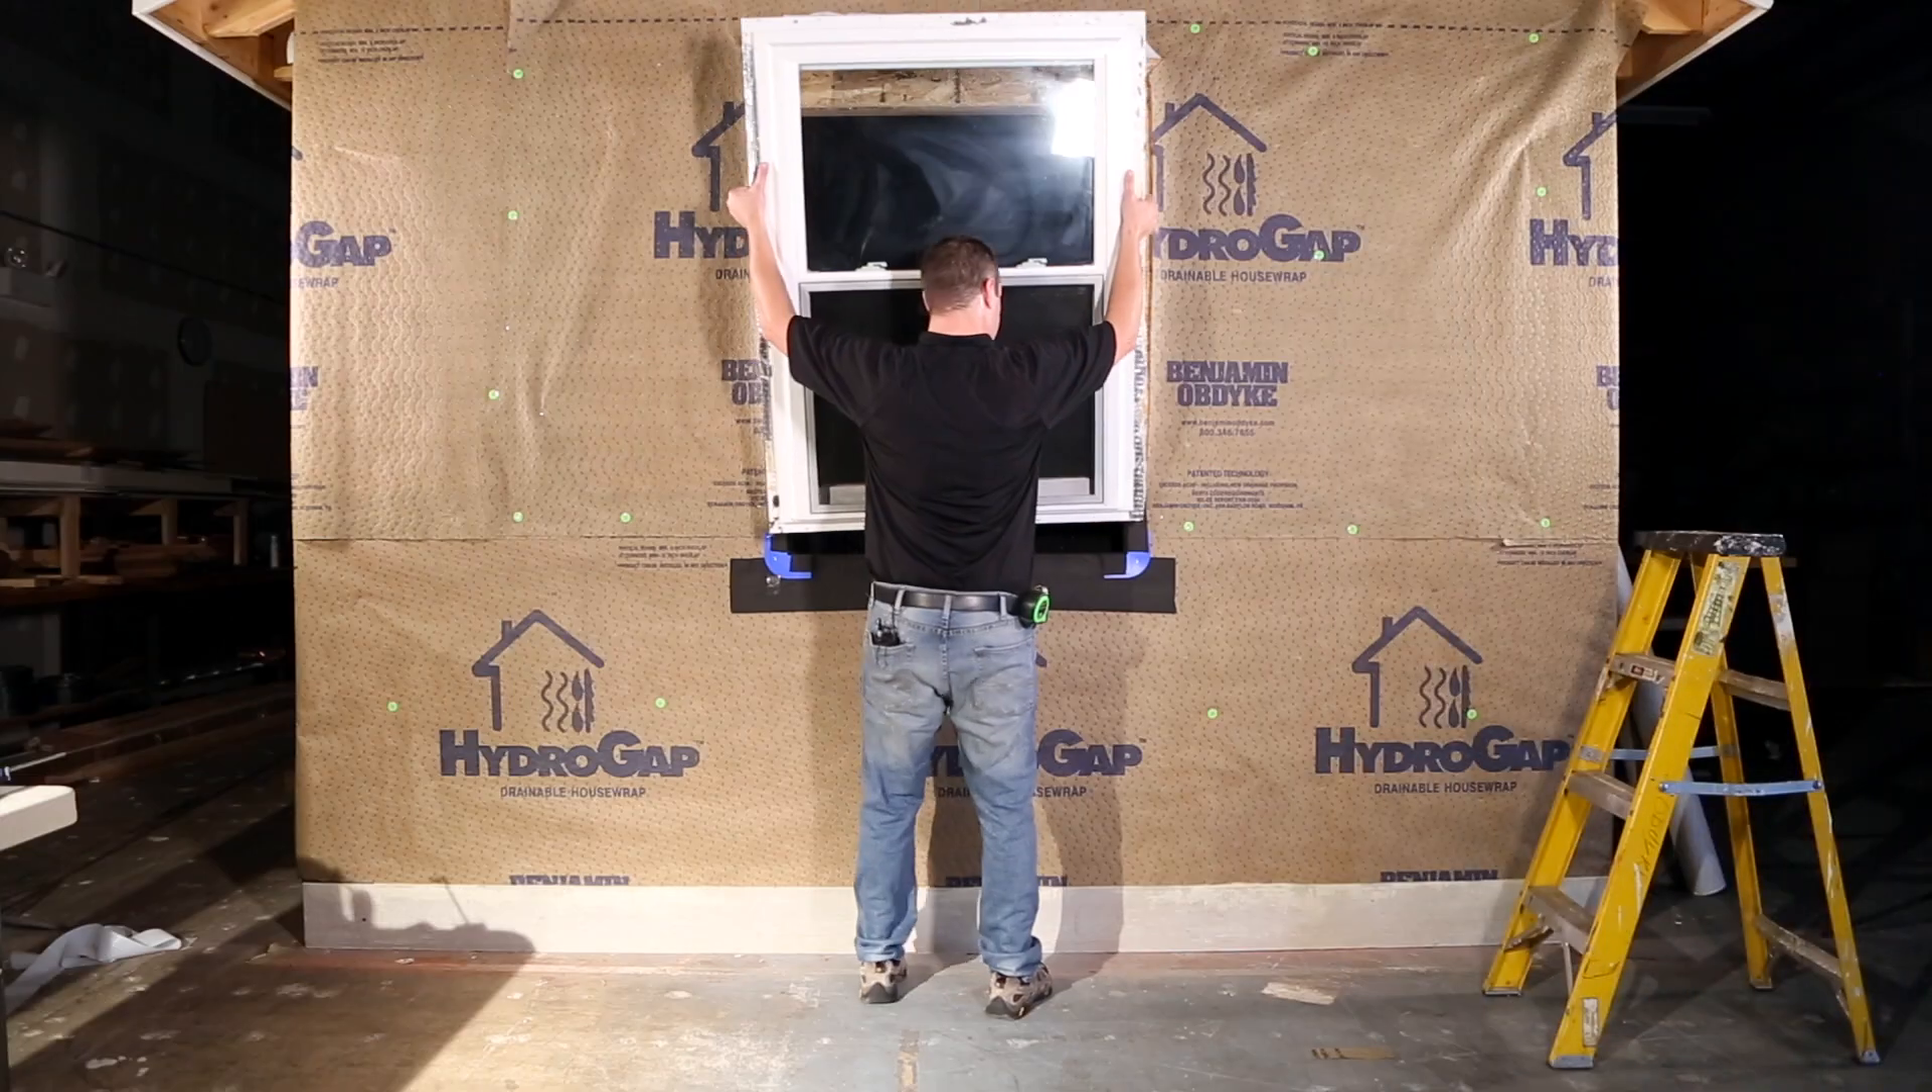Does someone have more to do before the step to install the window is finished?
Yes.